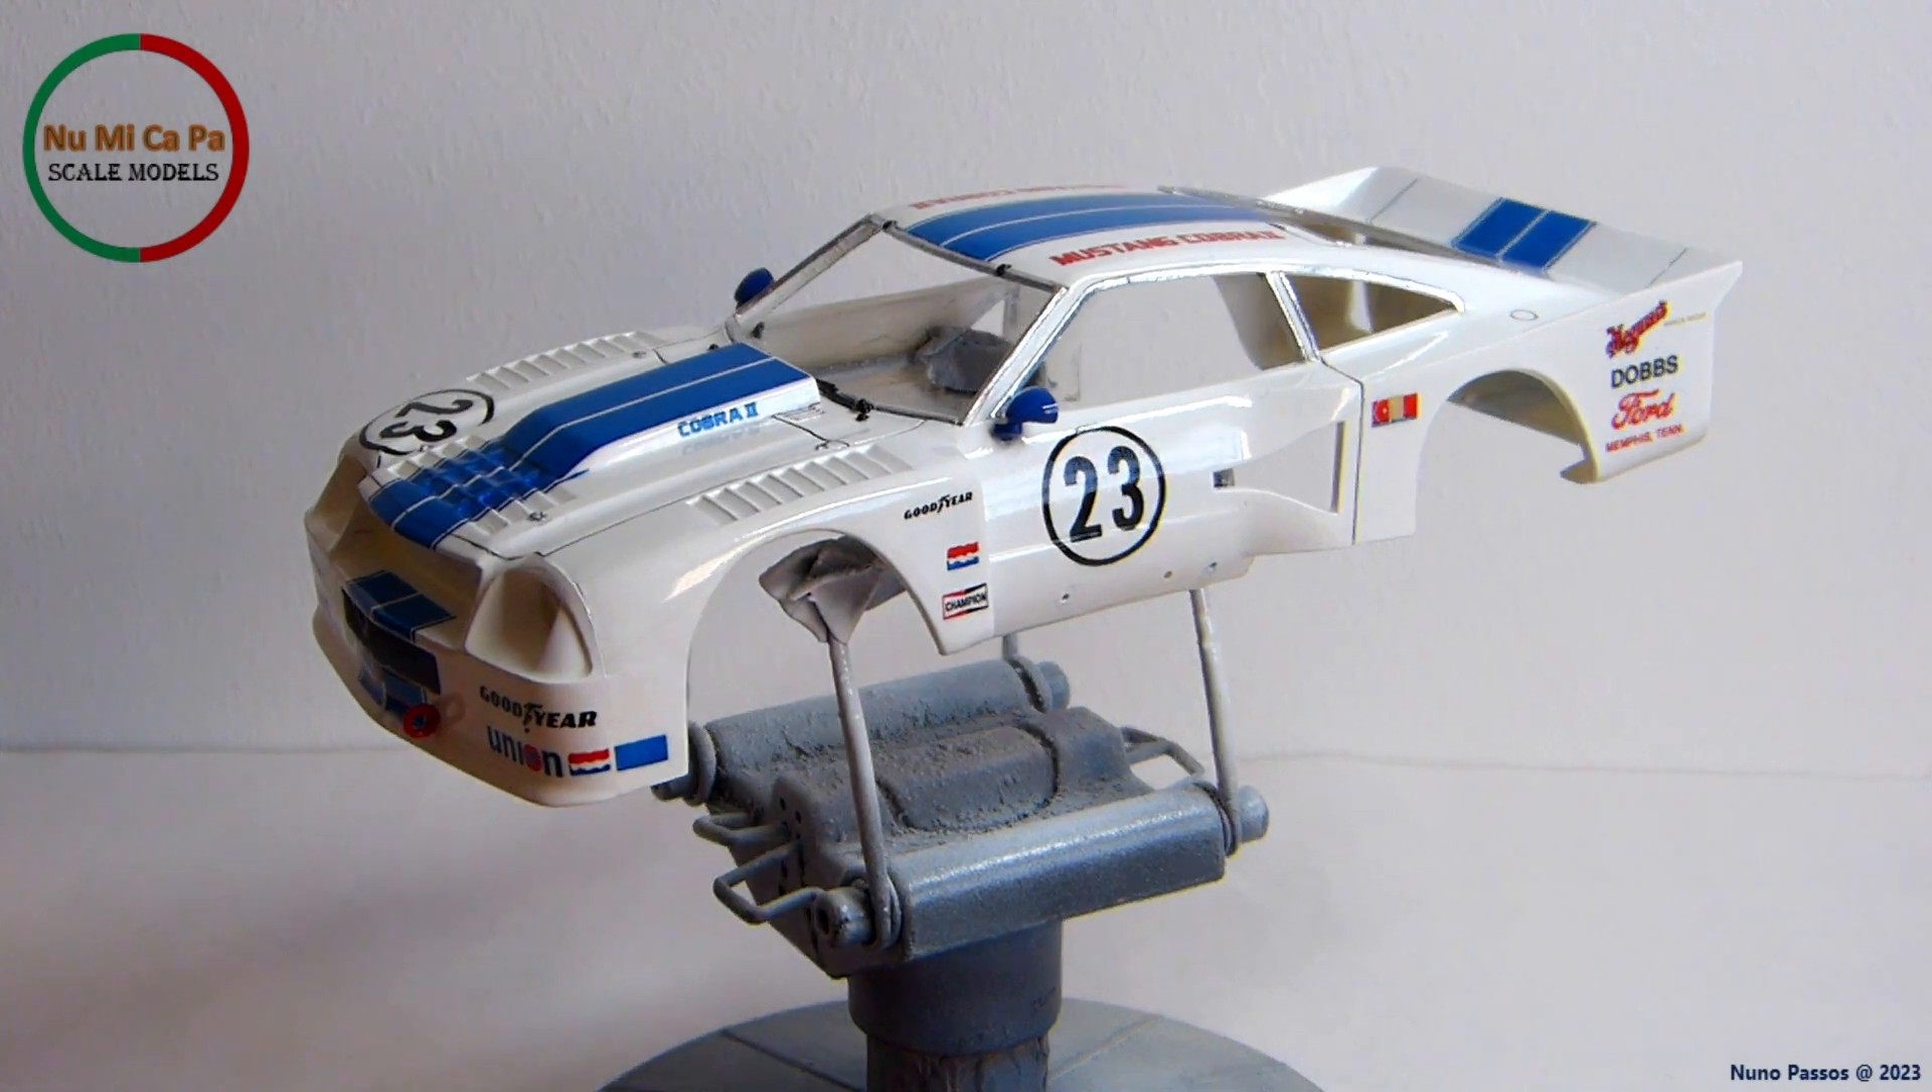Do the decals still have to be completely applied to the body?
No.